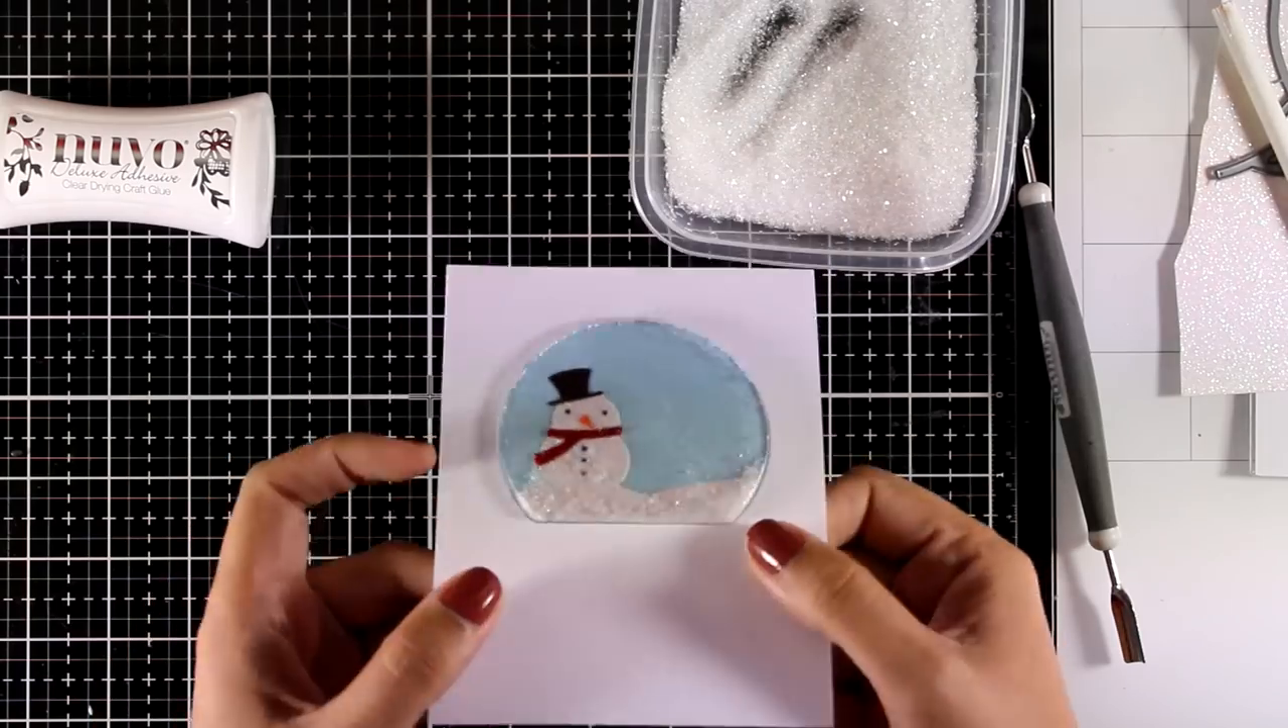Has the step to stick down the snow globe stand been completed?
No.